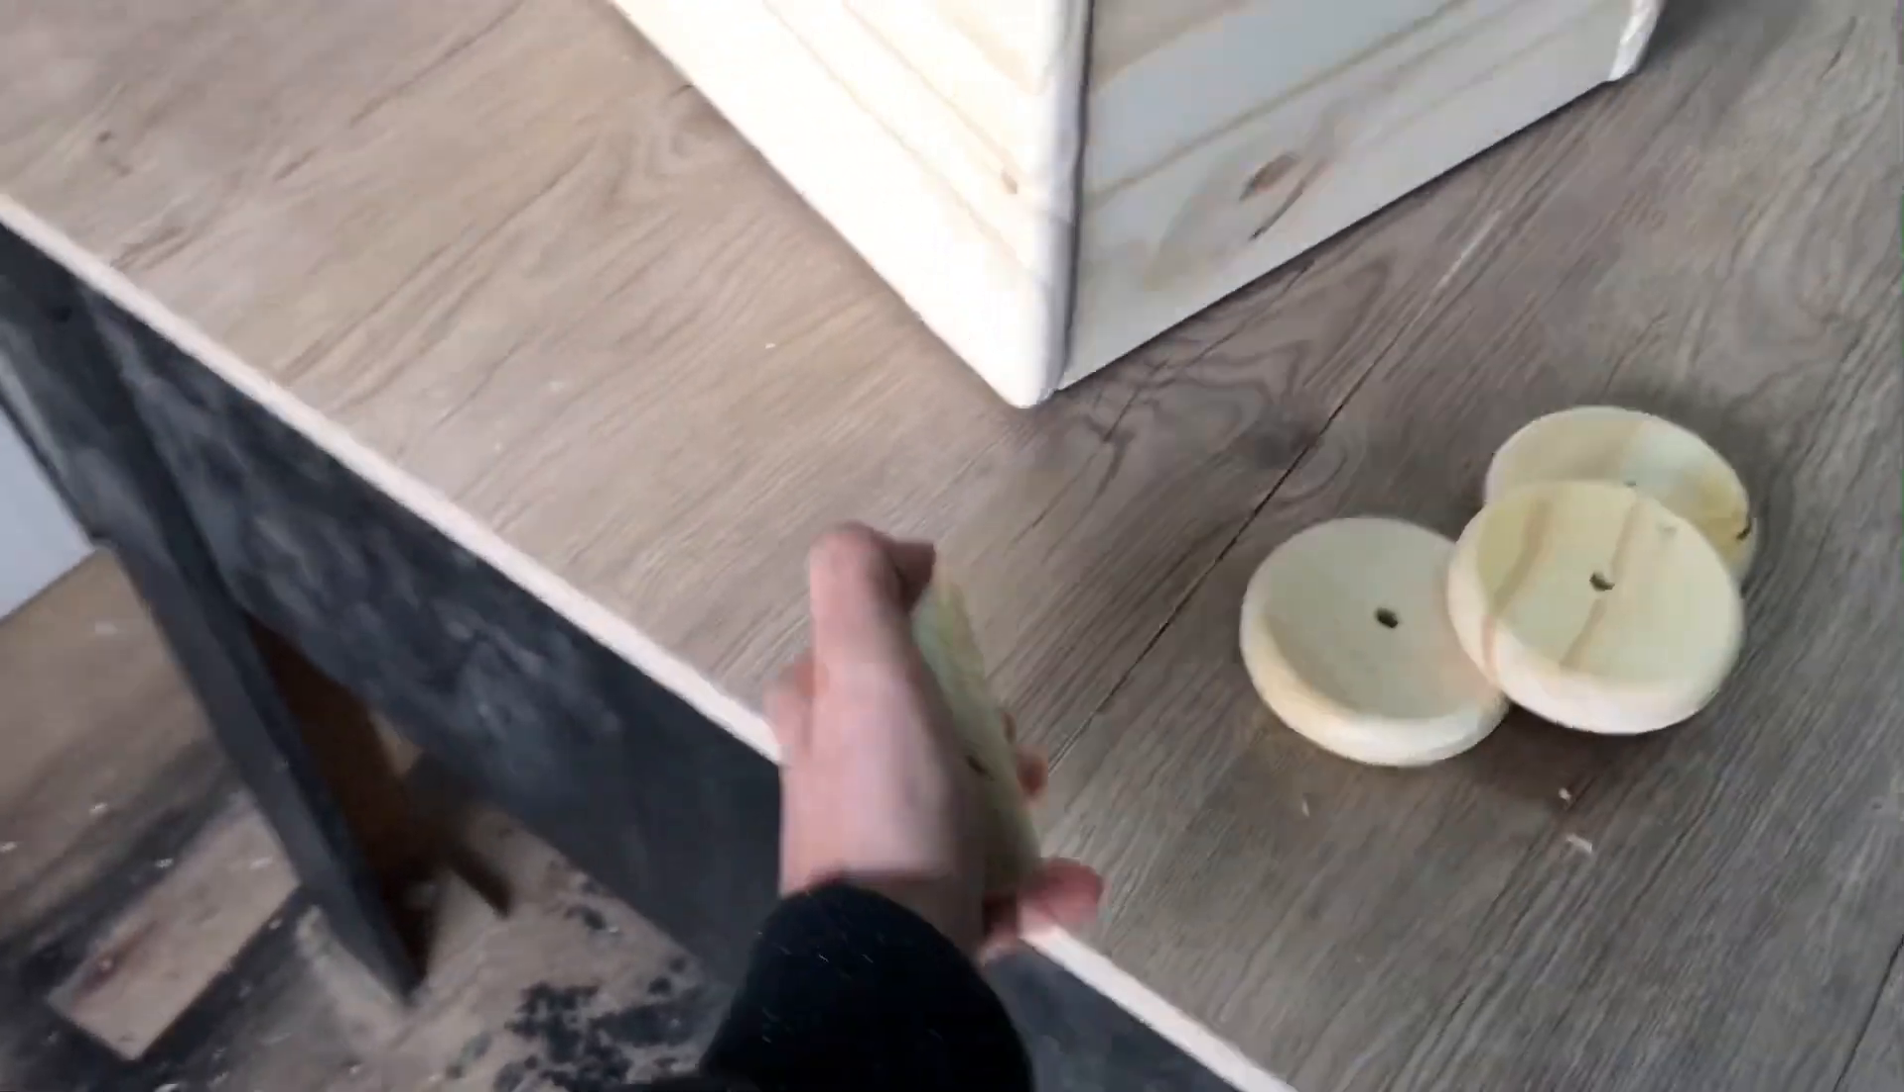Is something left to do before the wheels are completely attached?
Yes.